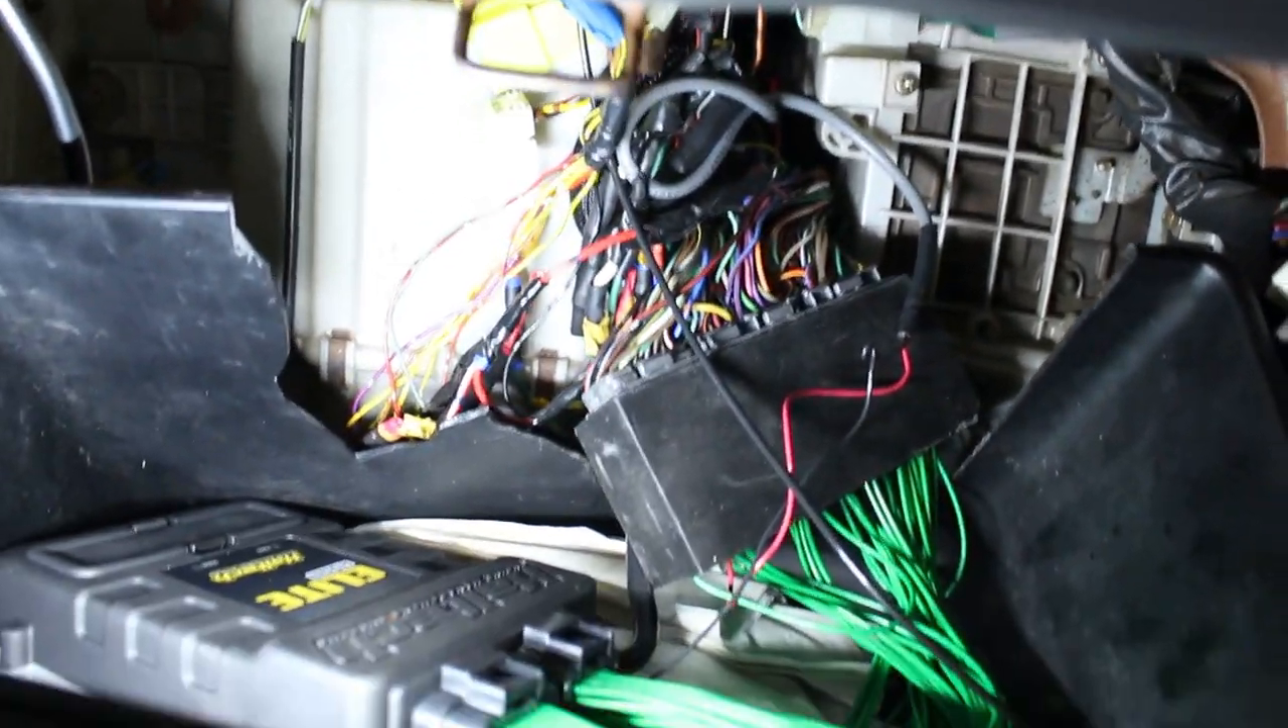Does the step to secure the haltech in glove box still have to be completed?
Yes.